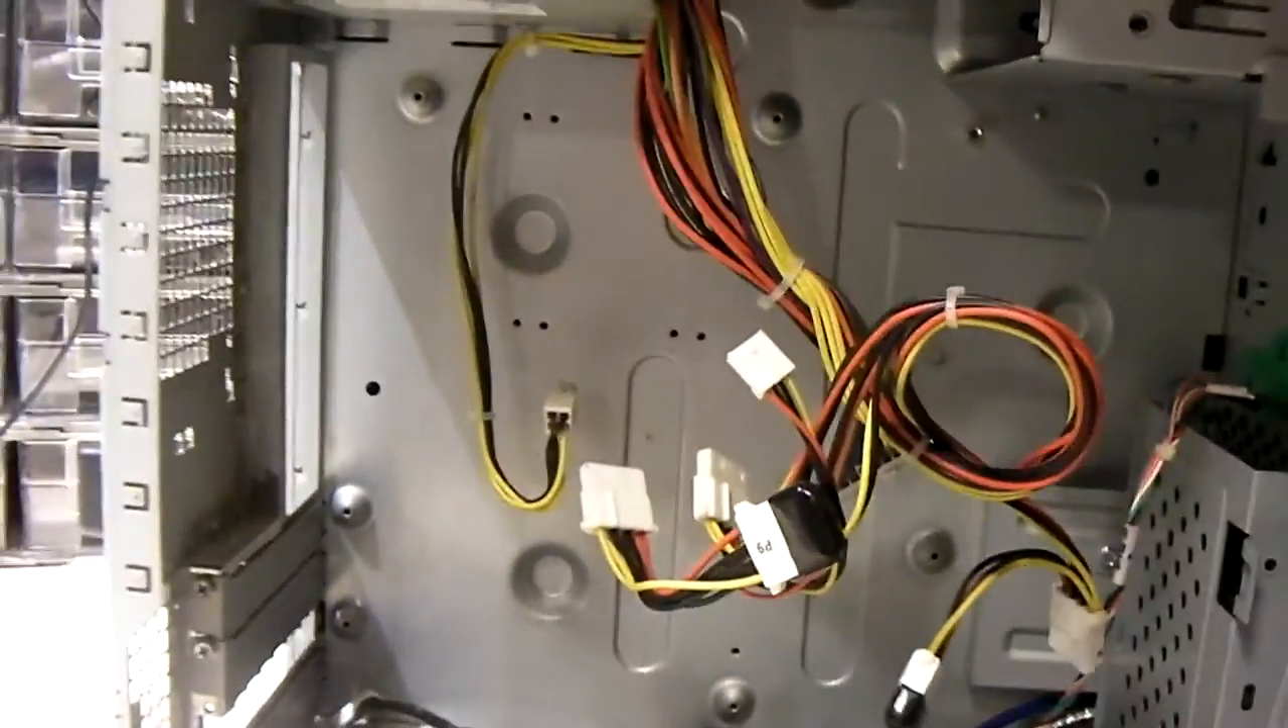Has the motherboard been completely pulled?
Yes.